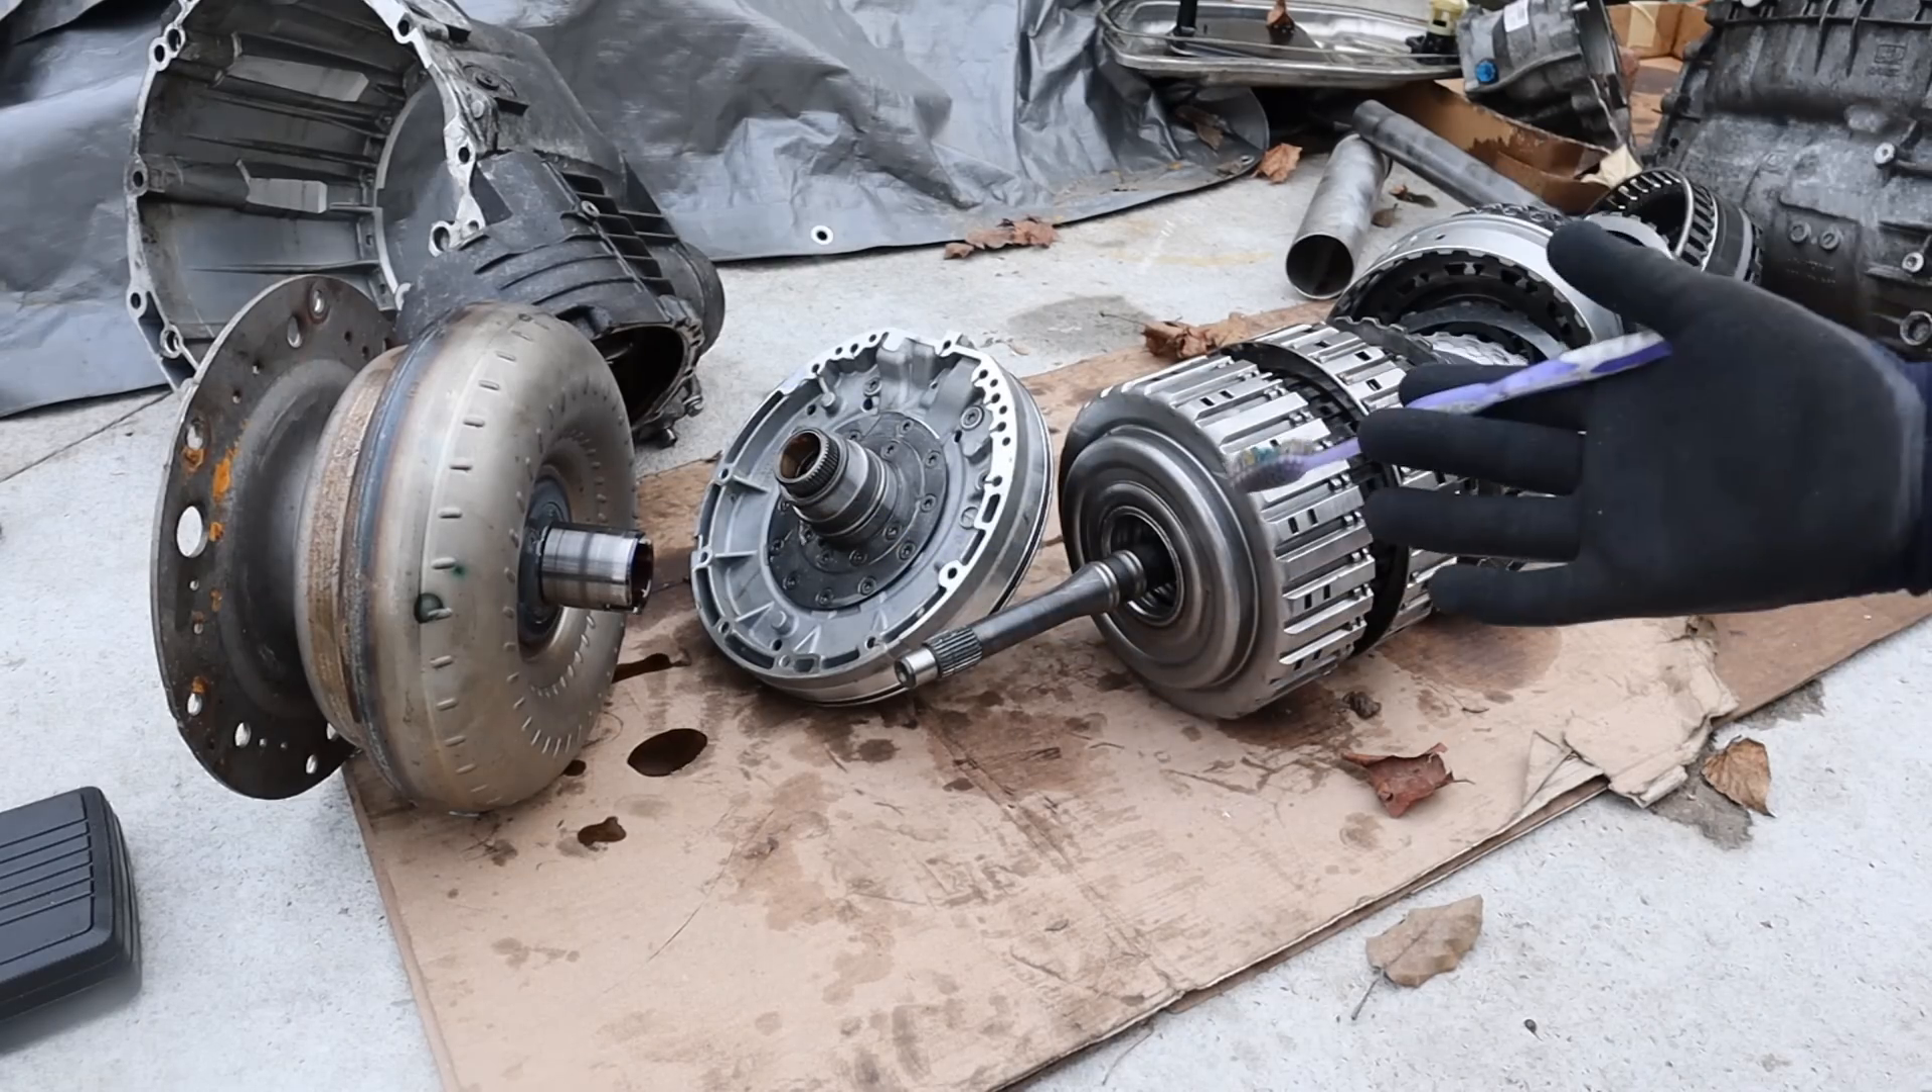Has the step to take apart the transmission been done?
Yes.